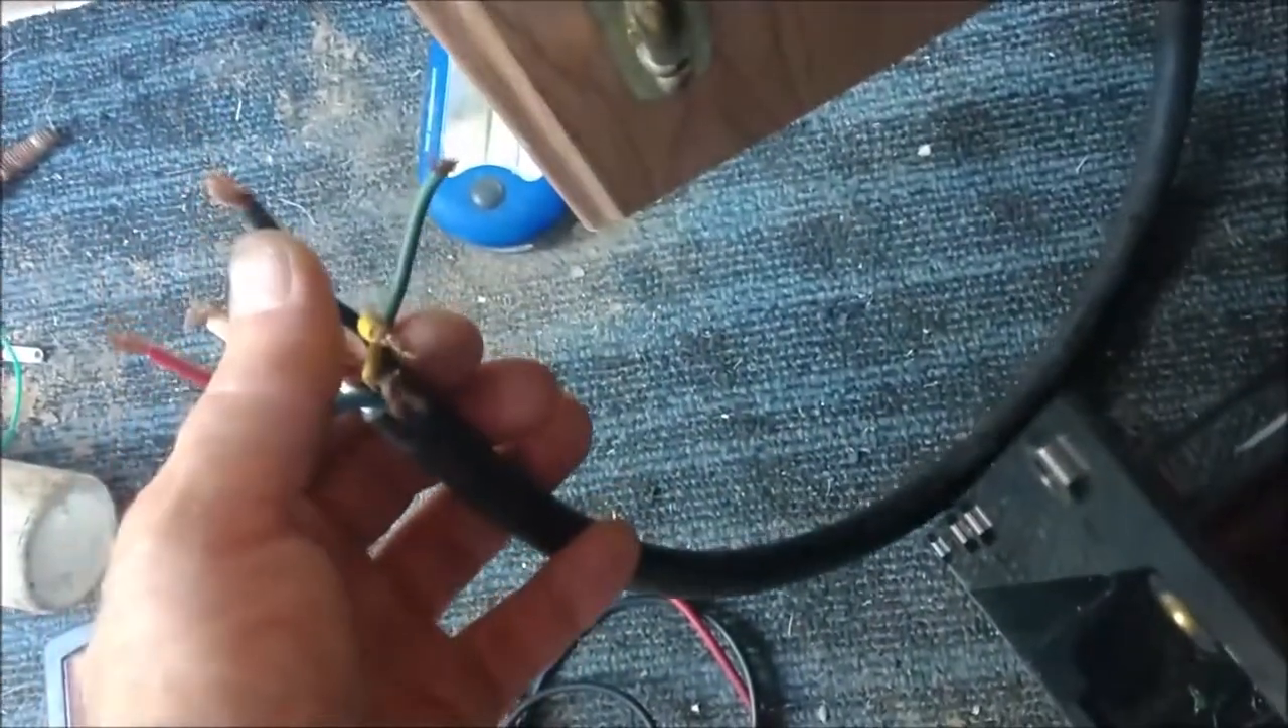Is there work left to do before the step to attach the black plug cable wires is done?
Yes.